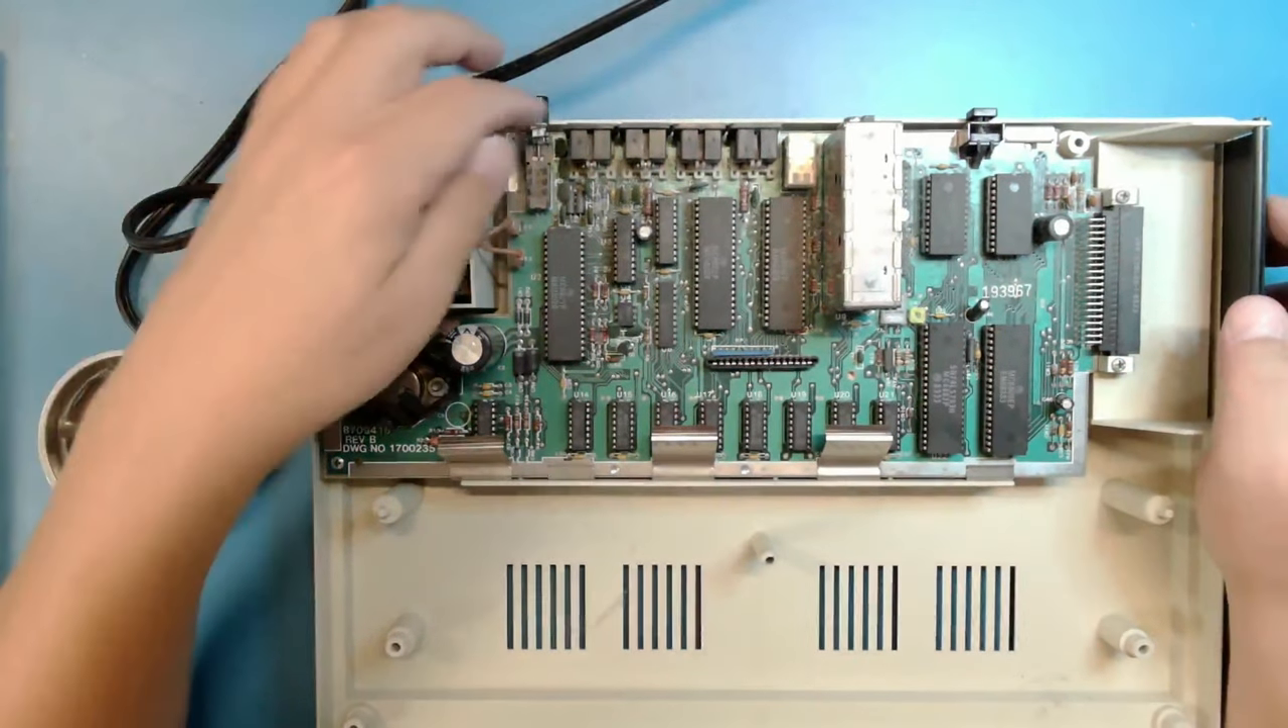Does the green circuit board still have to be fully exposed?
No.